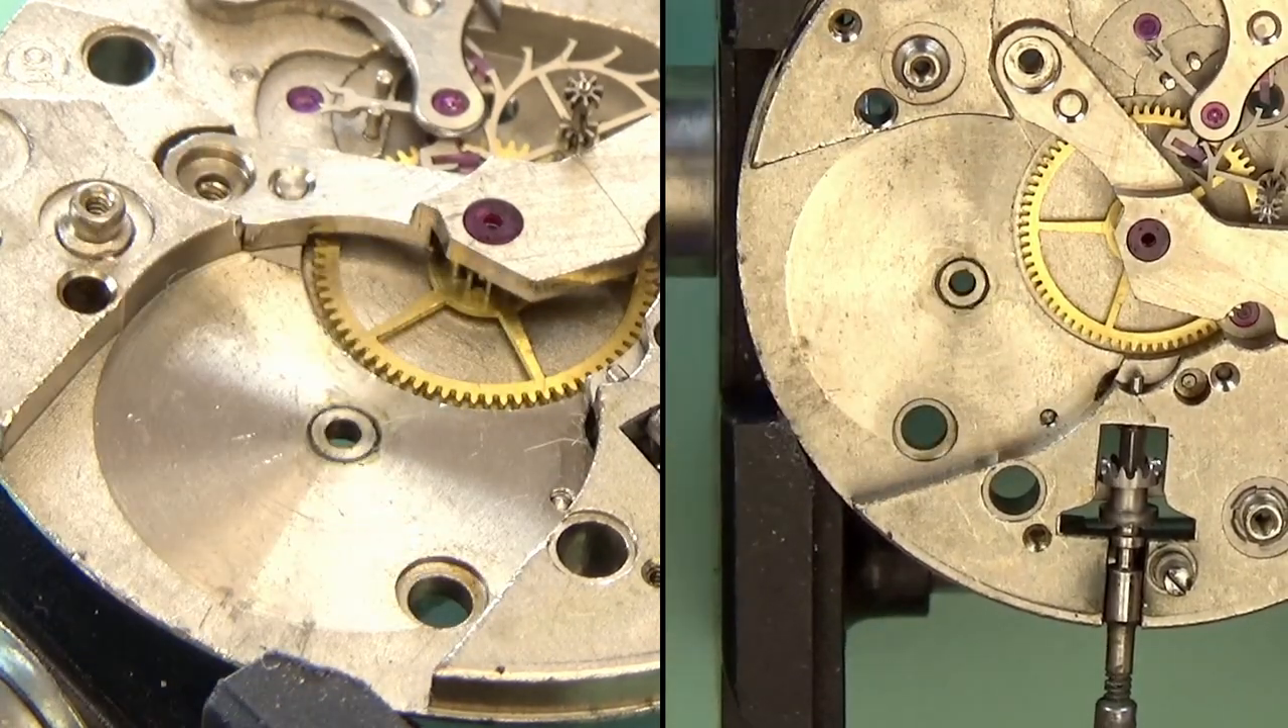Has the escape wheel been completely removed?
No.